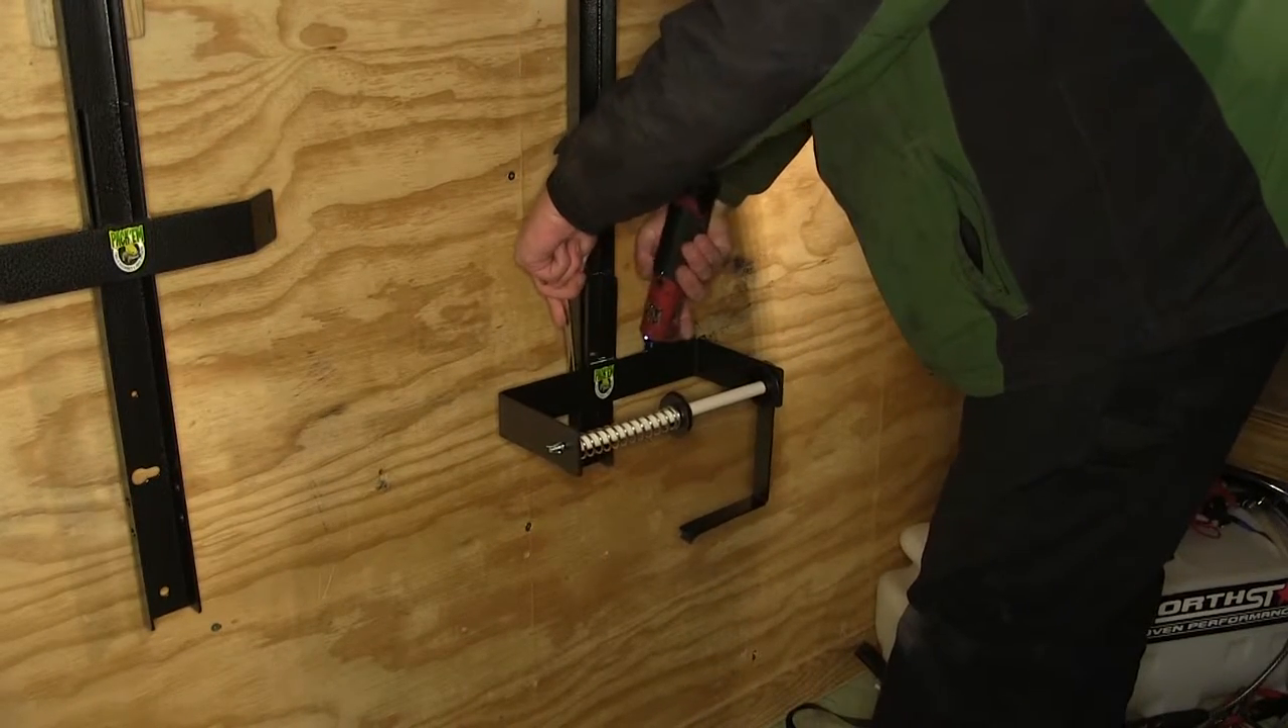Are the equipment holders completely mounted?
No.